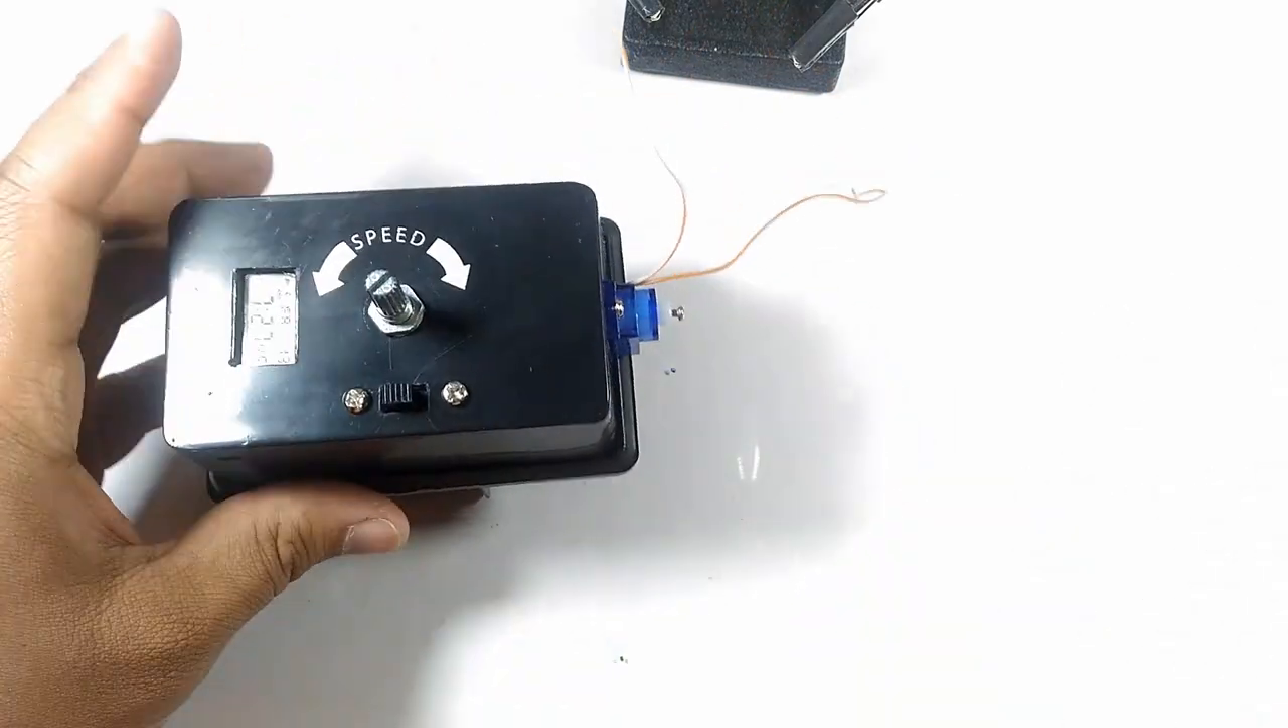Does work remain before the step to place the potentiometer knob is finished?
Yes.